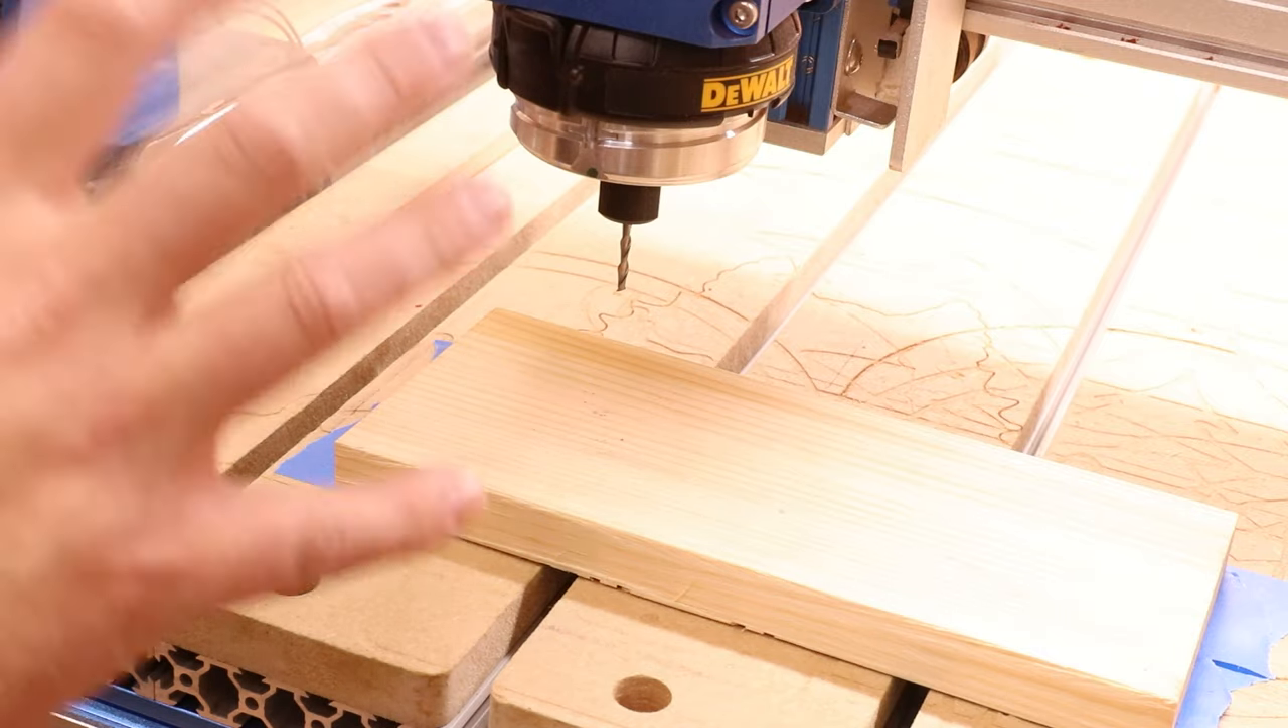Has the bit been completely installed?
Yes.